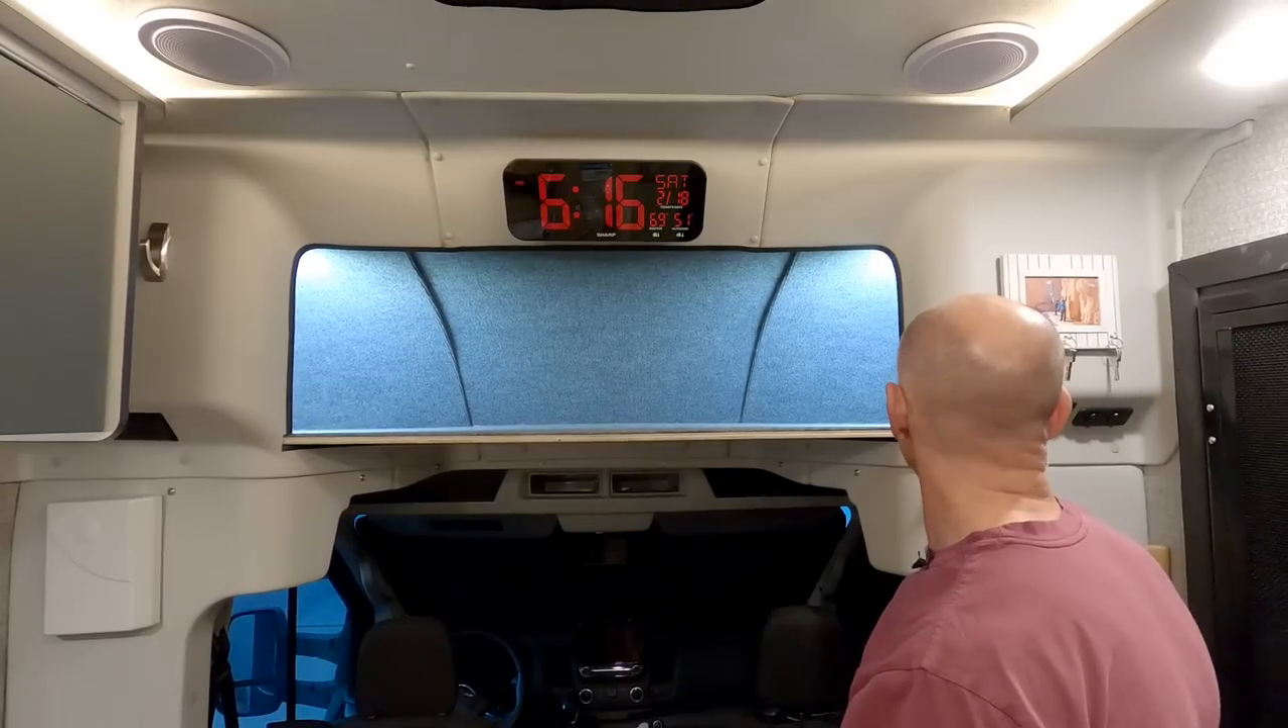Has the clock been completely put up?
Yes.